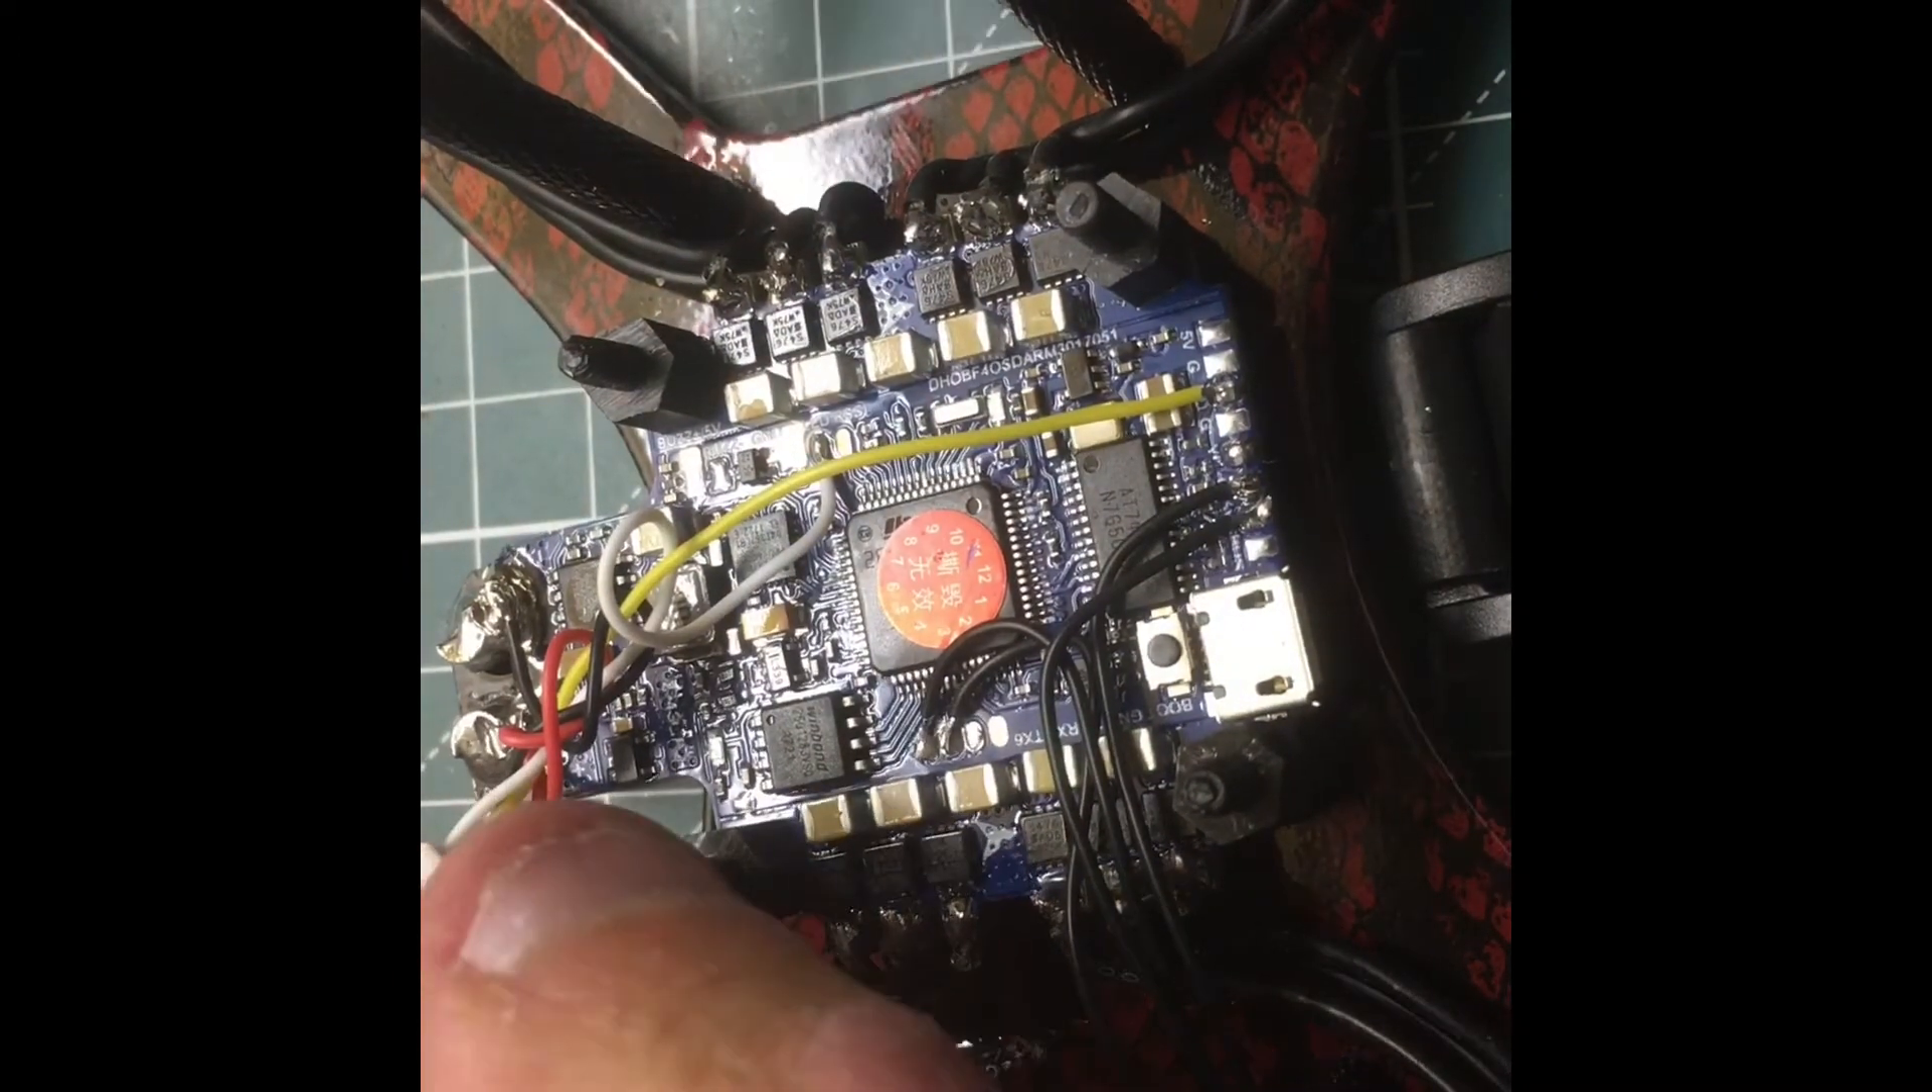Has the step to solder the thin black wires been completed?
Yes.